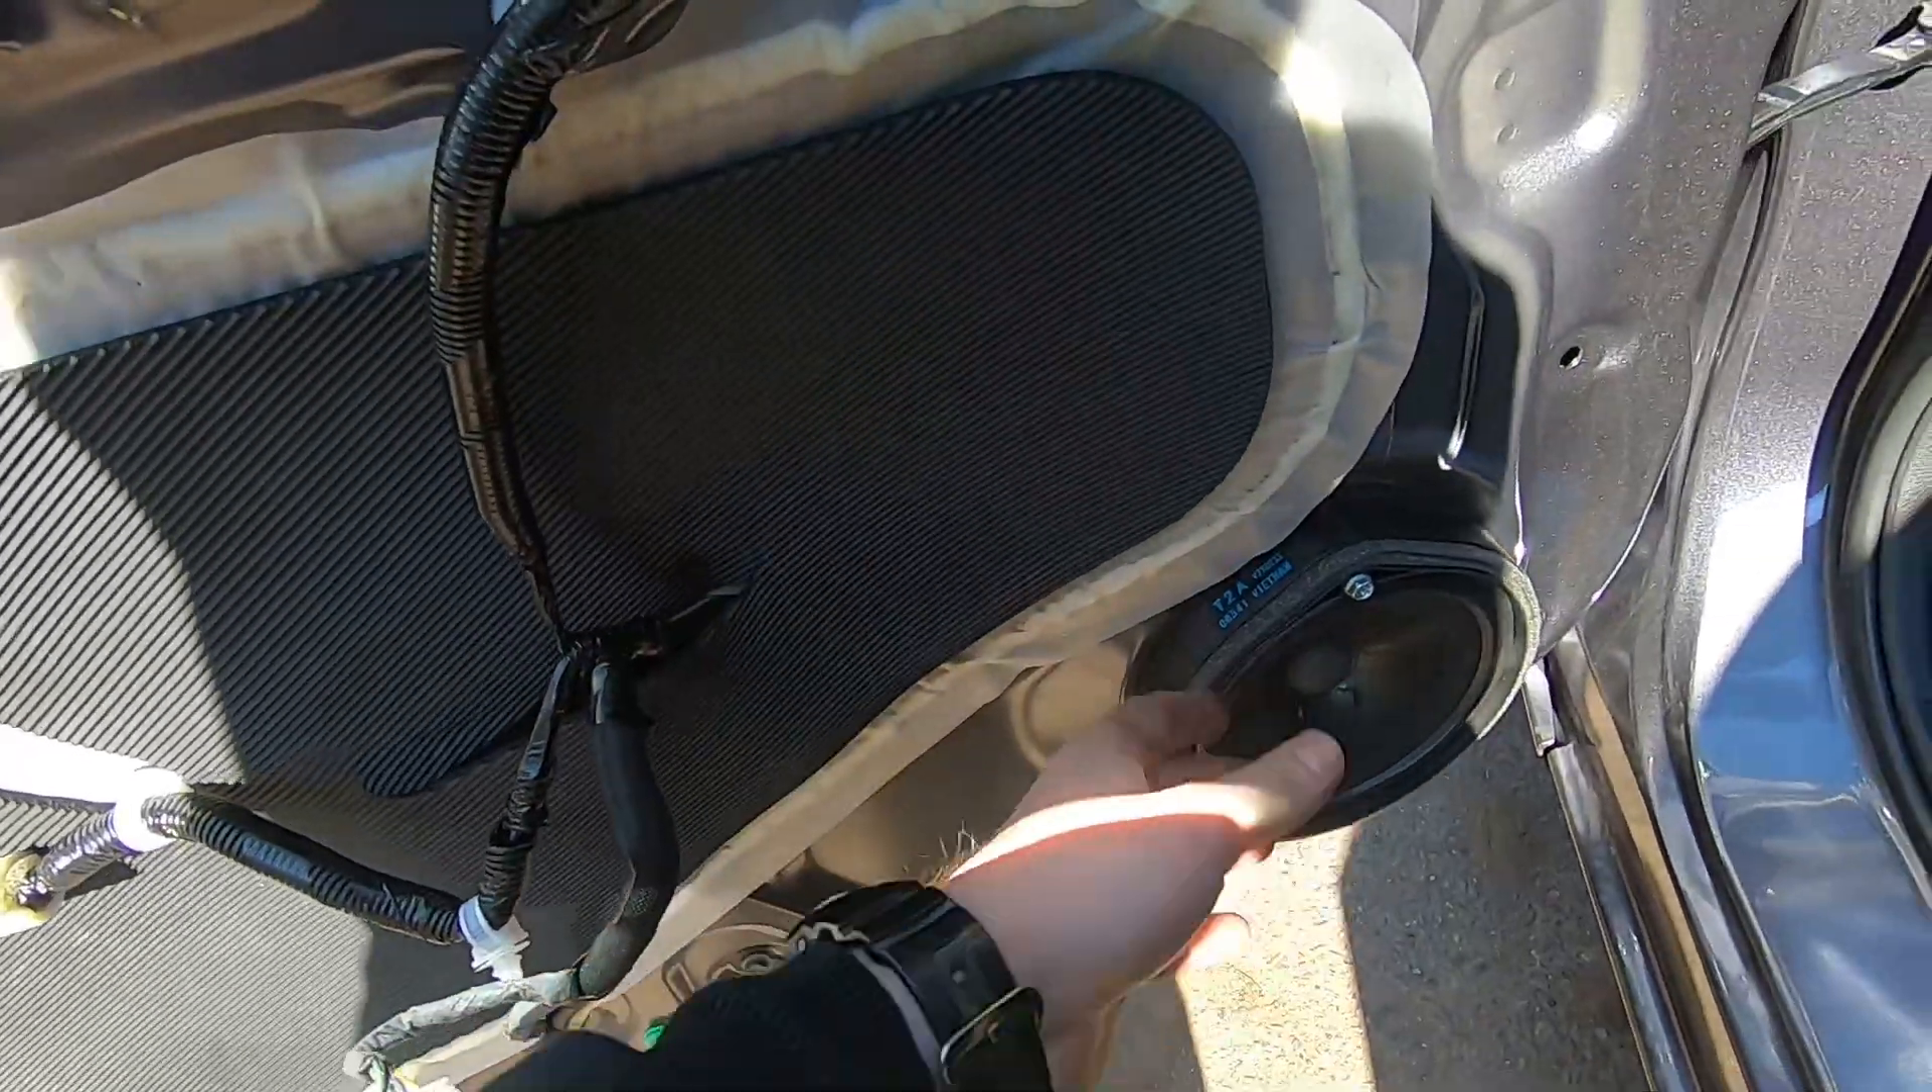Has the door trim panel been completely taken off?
Yes.